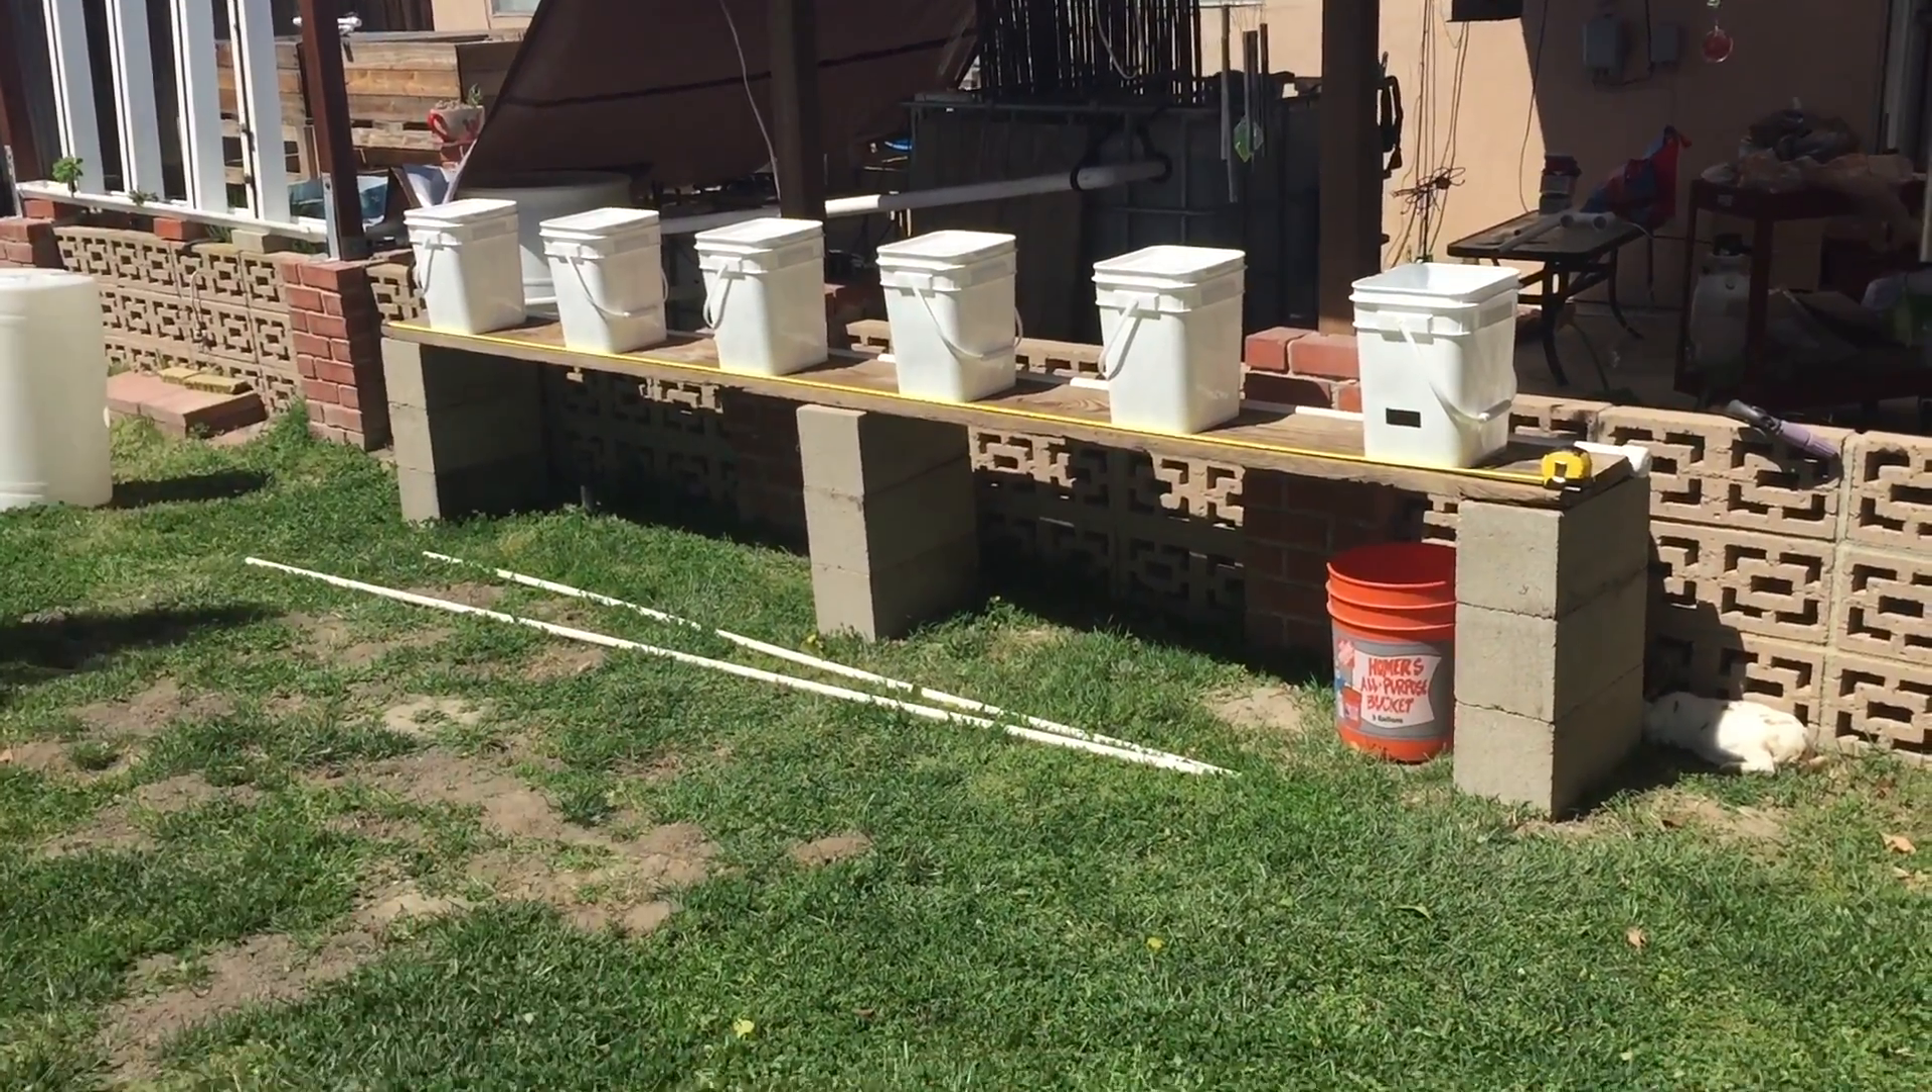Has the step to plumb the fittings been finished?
No.